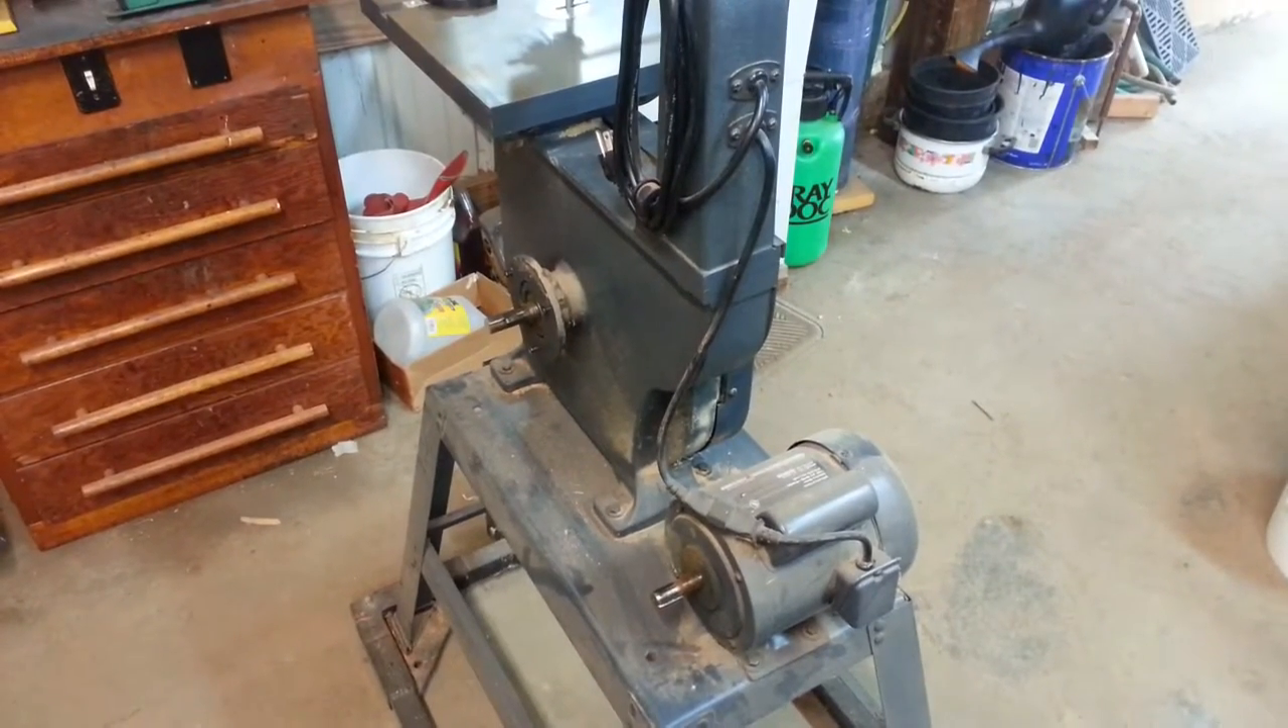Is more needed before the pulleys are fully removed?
No.